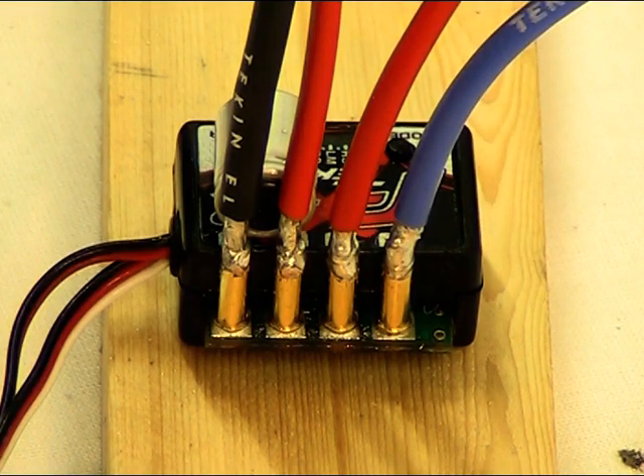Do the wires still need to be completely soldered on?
No.